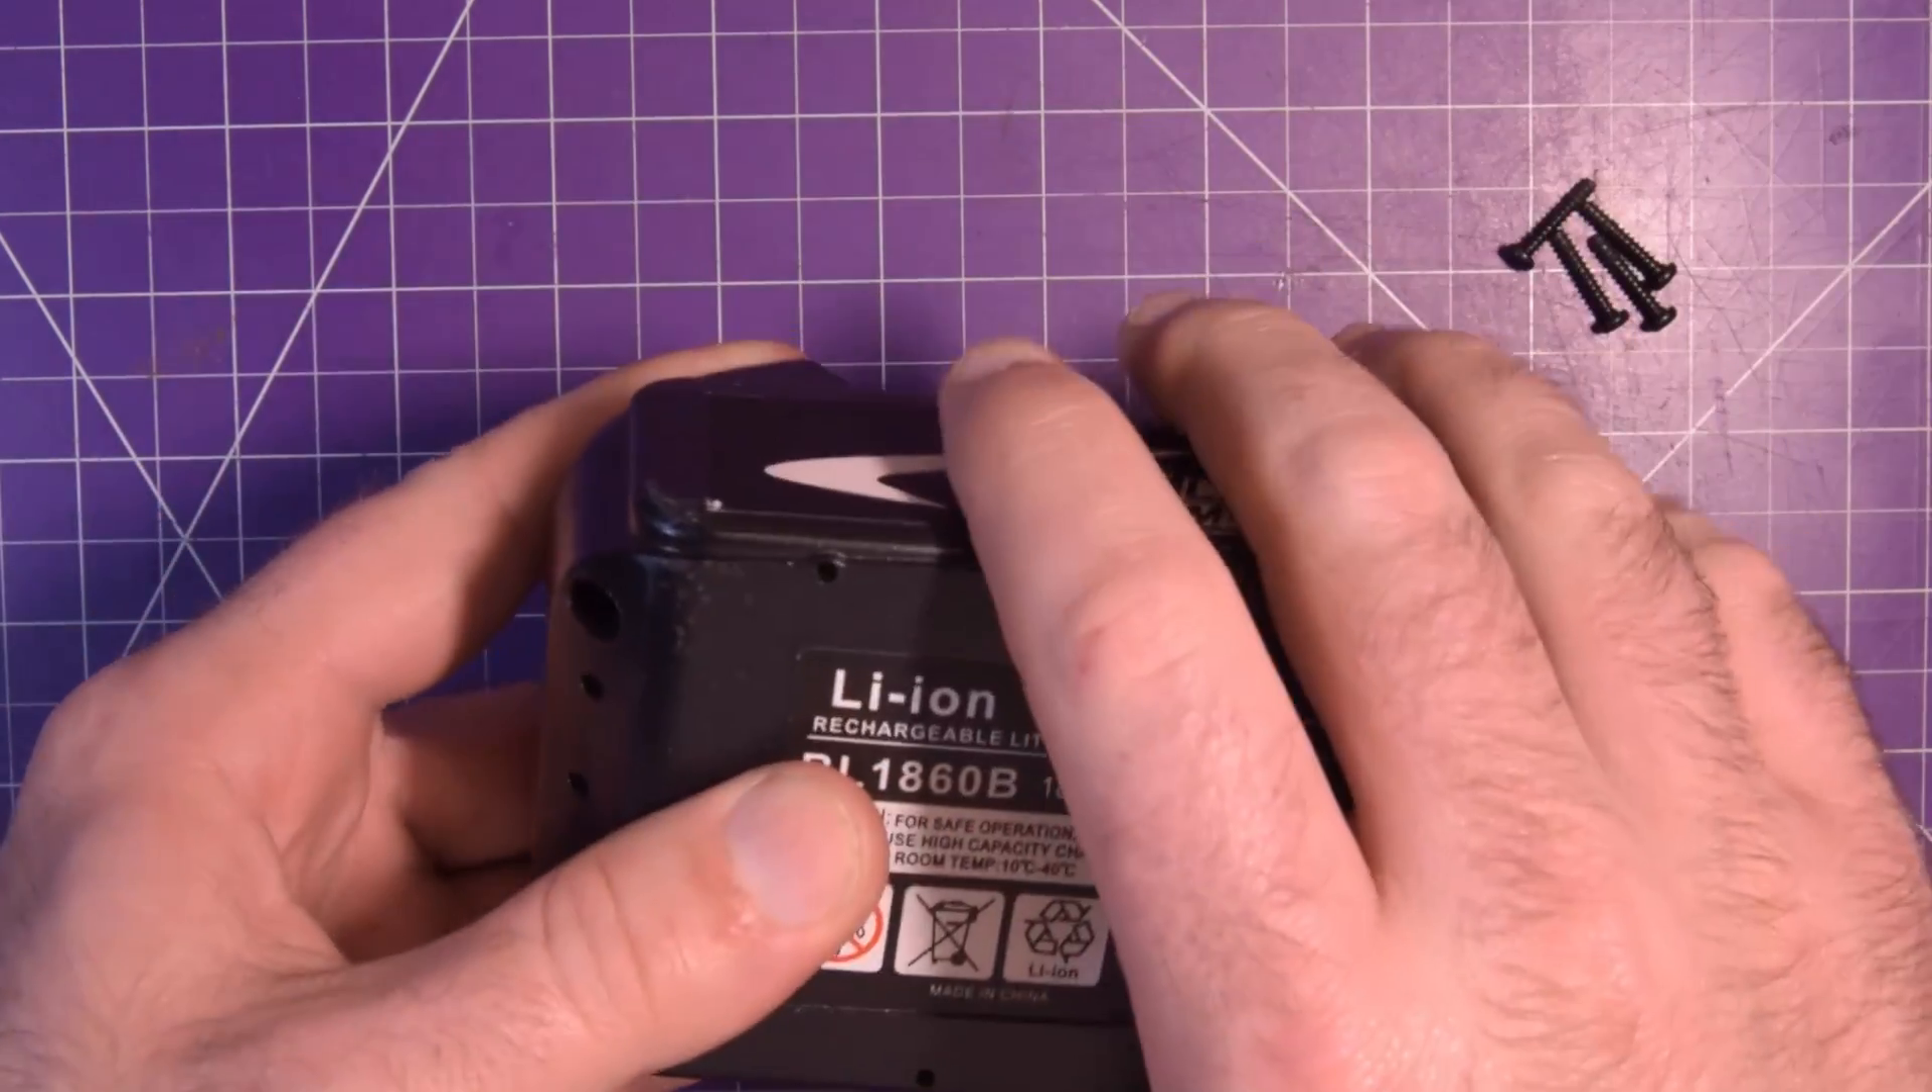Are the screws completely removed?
Yes.